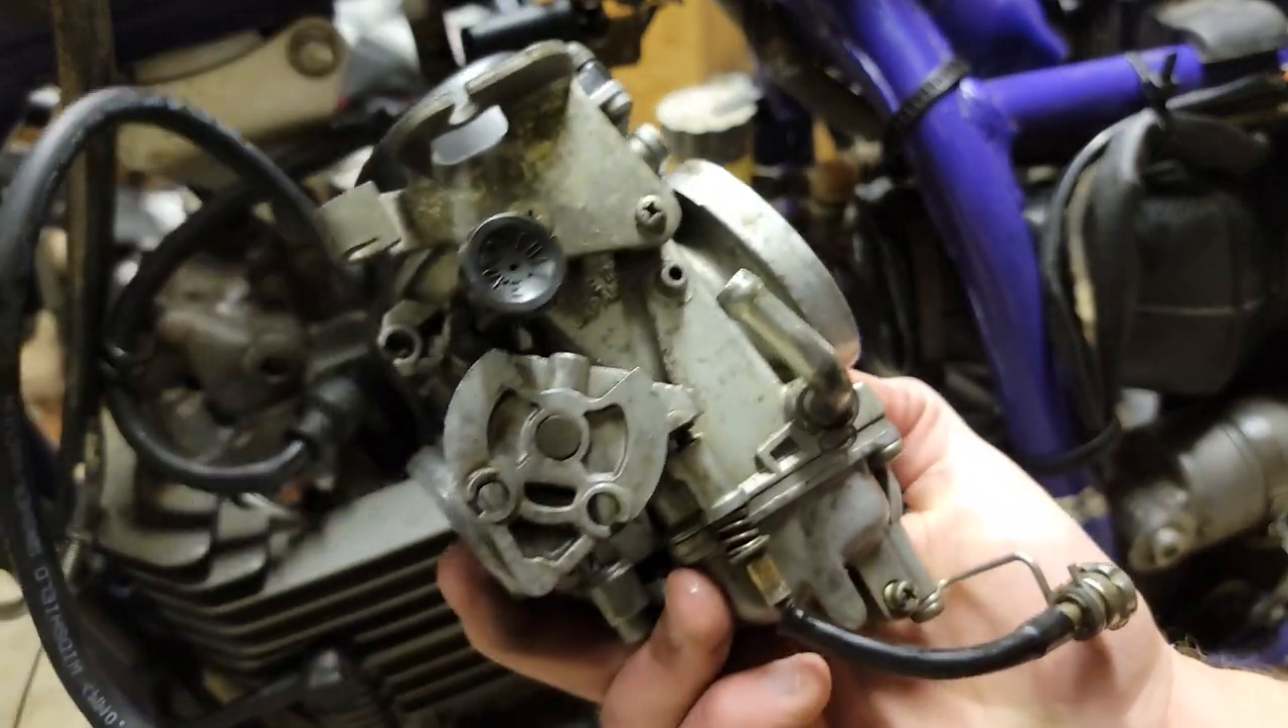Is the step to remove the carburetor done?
Yes.